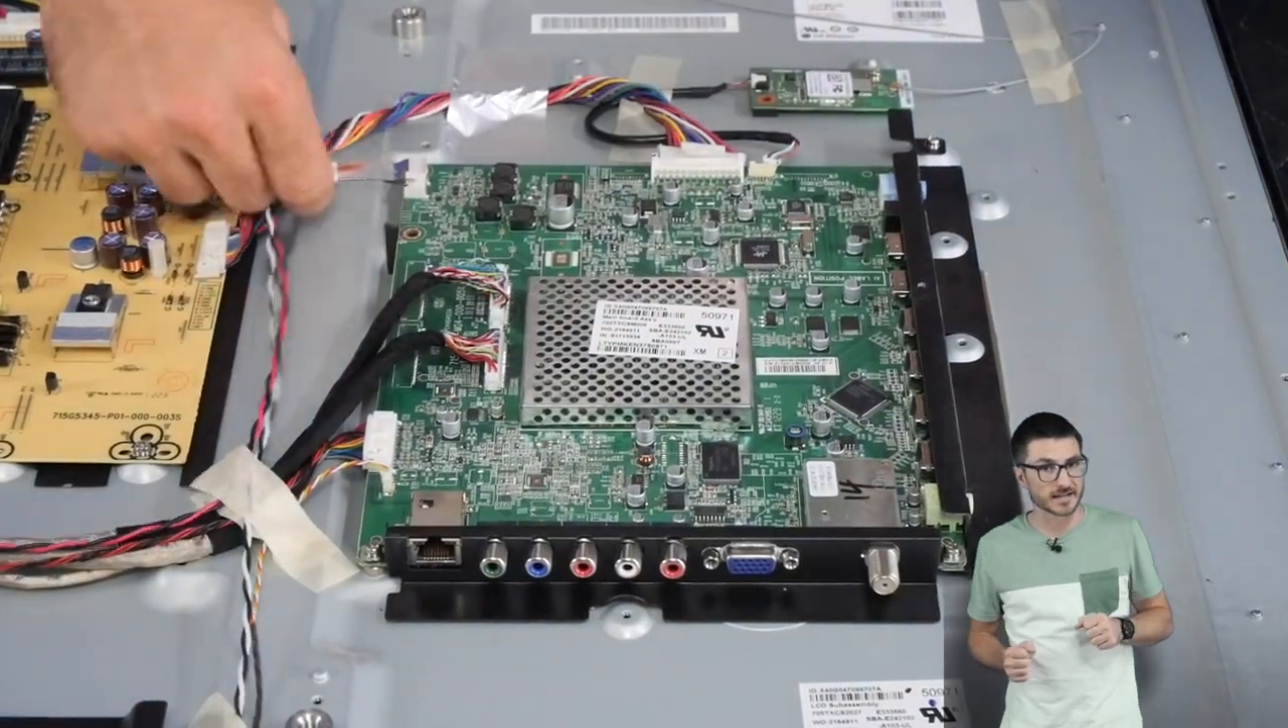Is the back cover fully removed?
Yes.